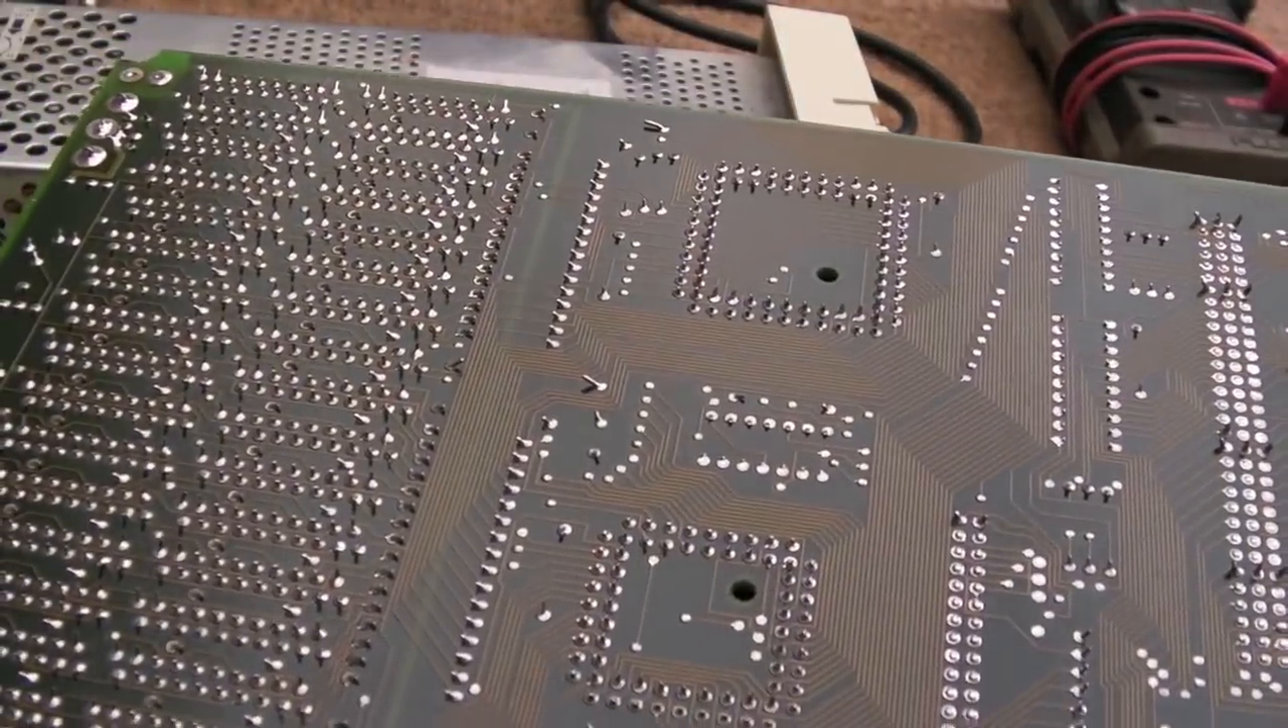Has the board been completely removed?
Yes.